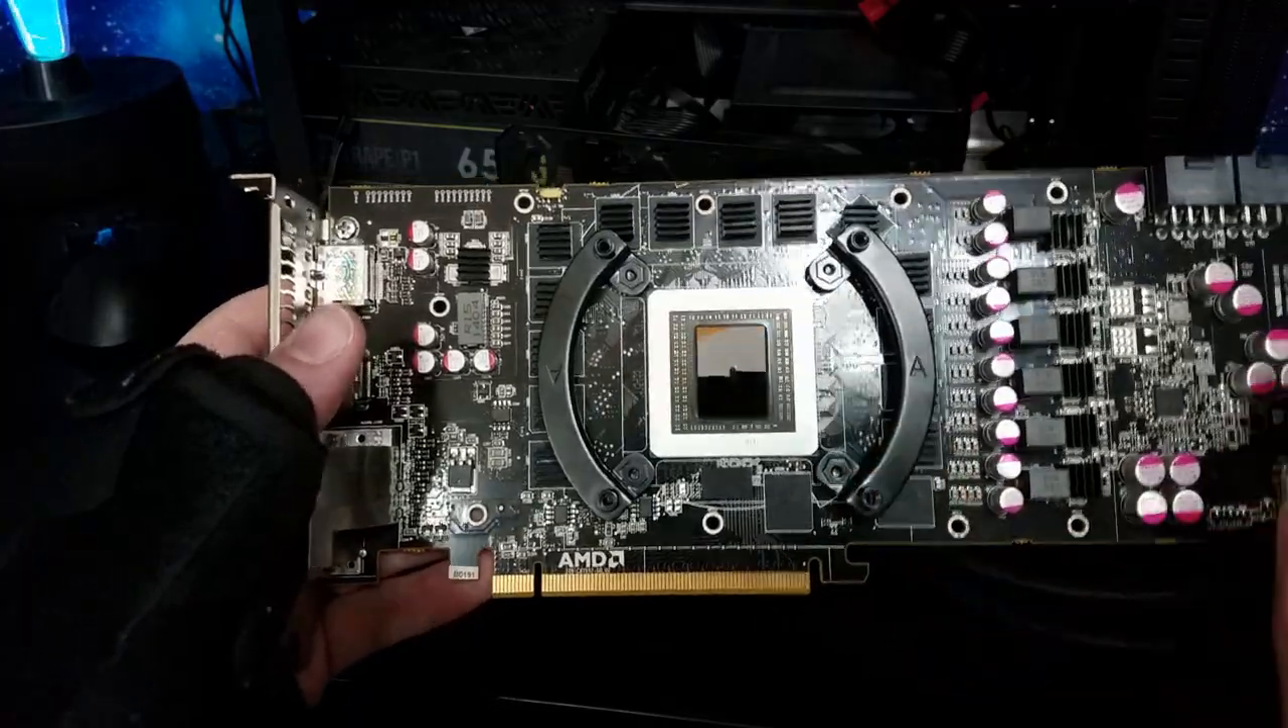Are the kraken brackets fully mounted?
Yes.